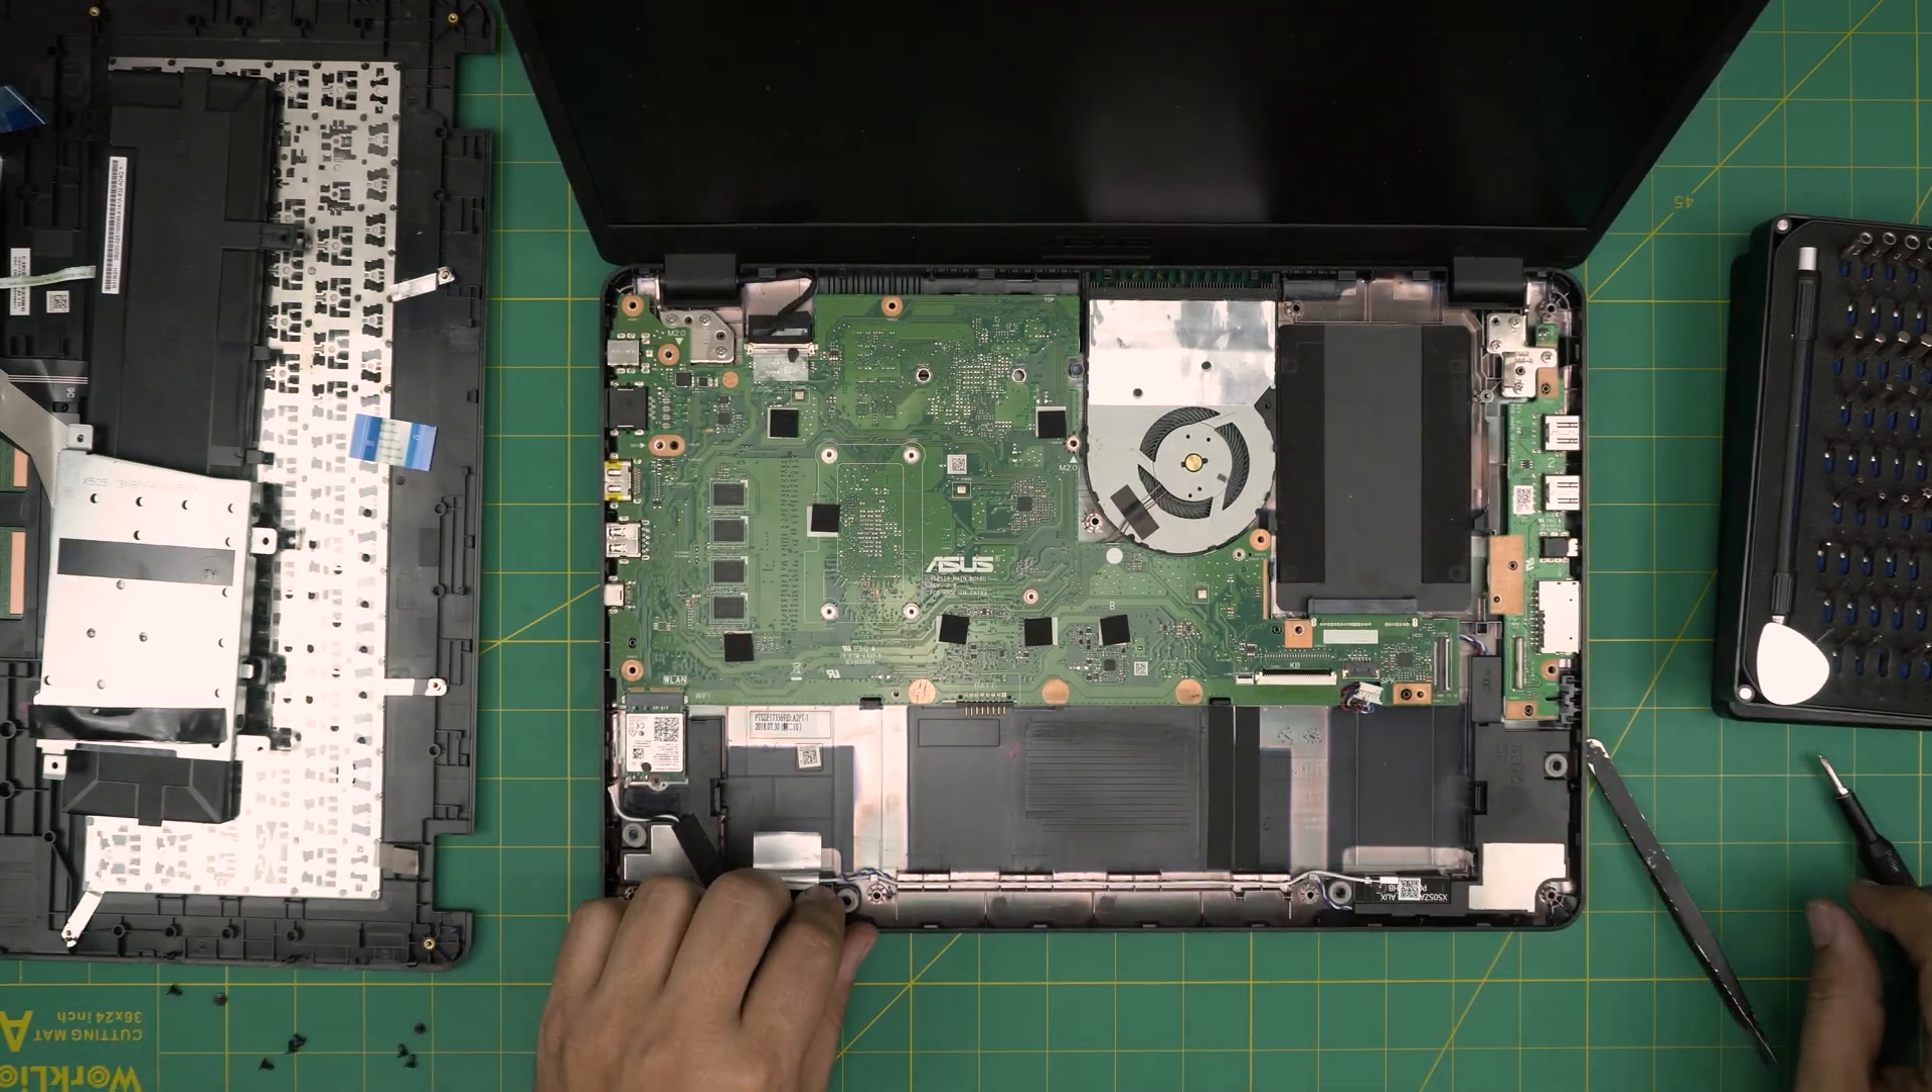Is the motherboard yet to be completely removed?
Yes.